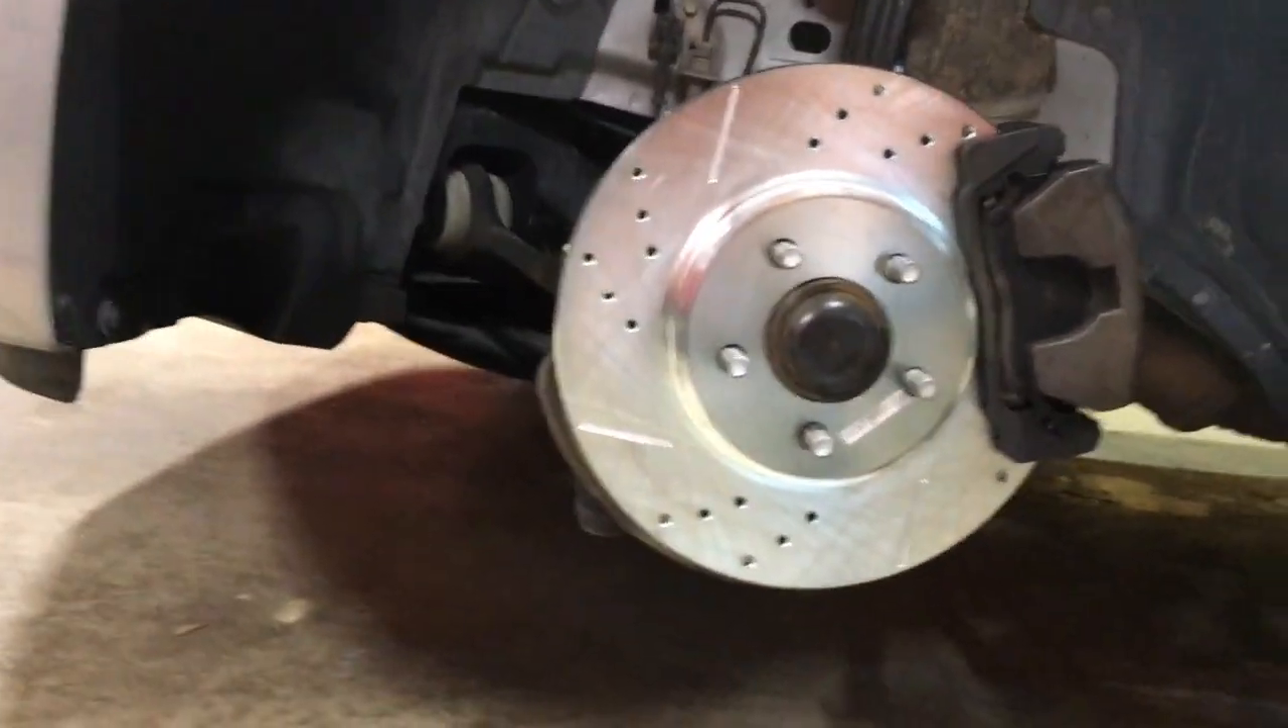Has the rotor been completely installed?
Yes.